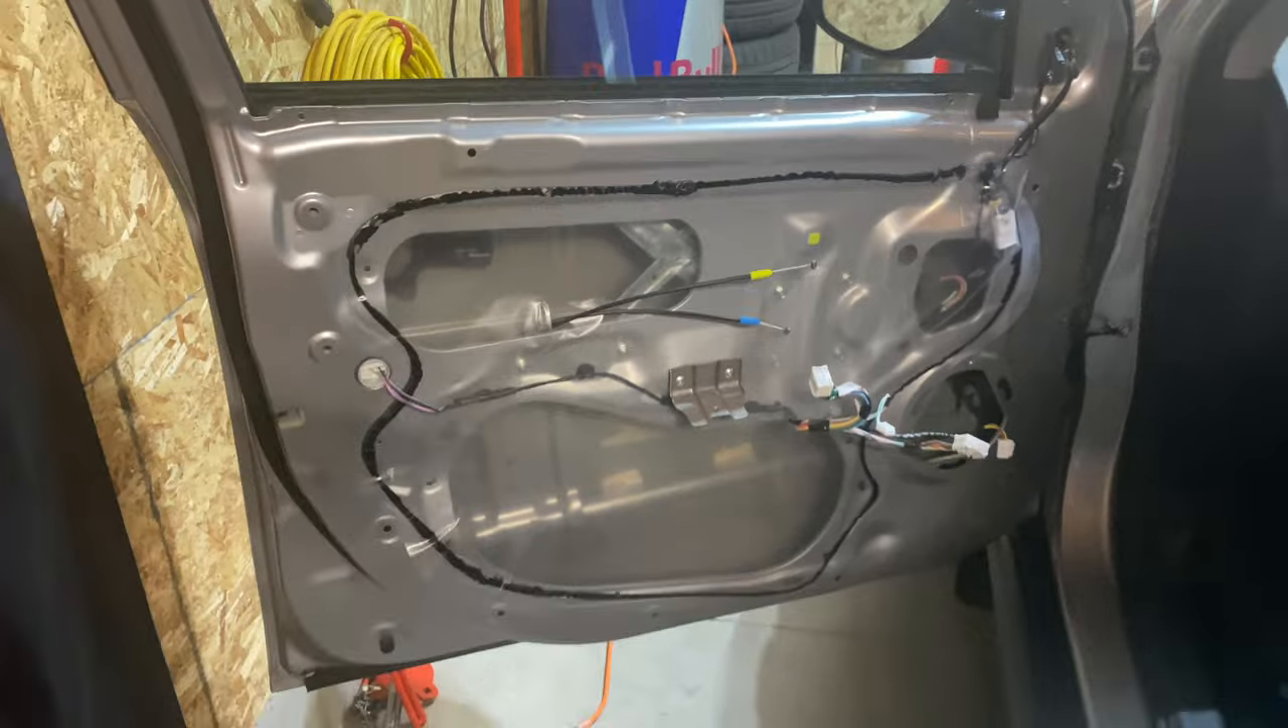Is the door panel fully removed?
Yes.